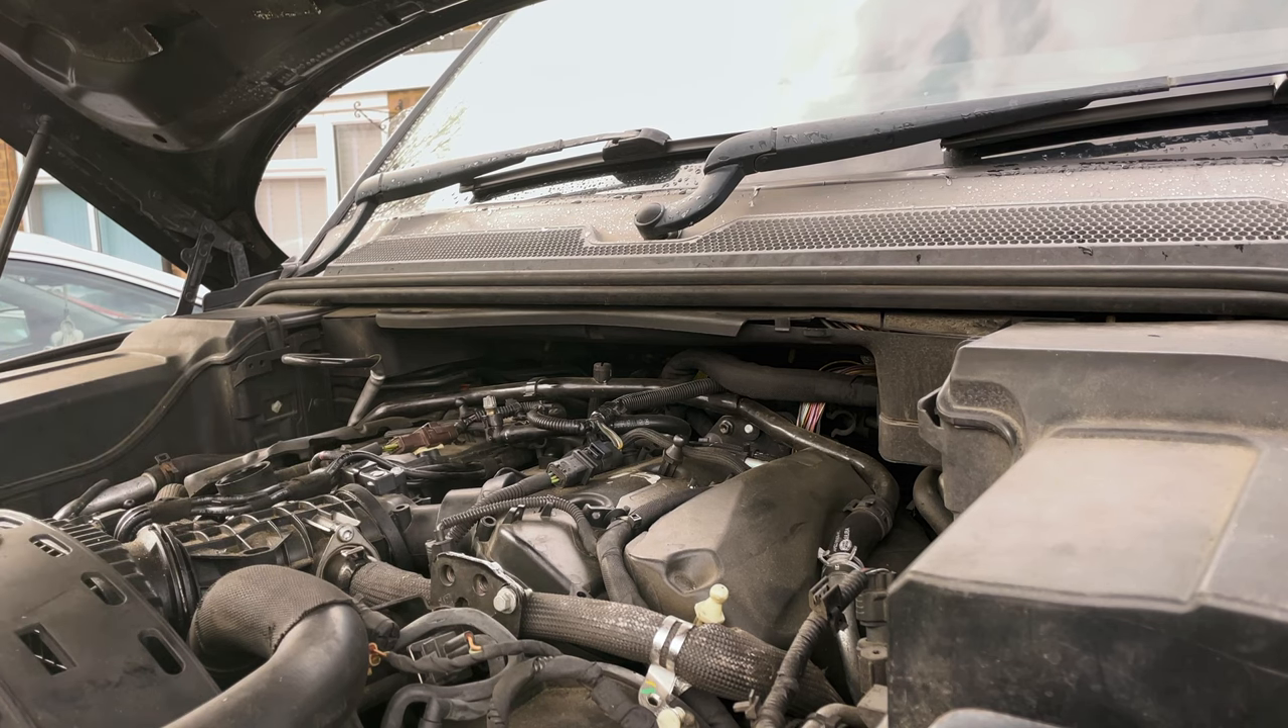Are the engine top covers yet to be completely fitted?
Yes.